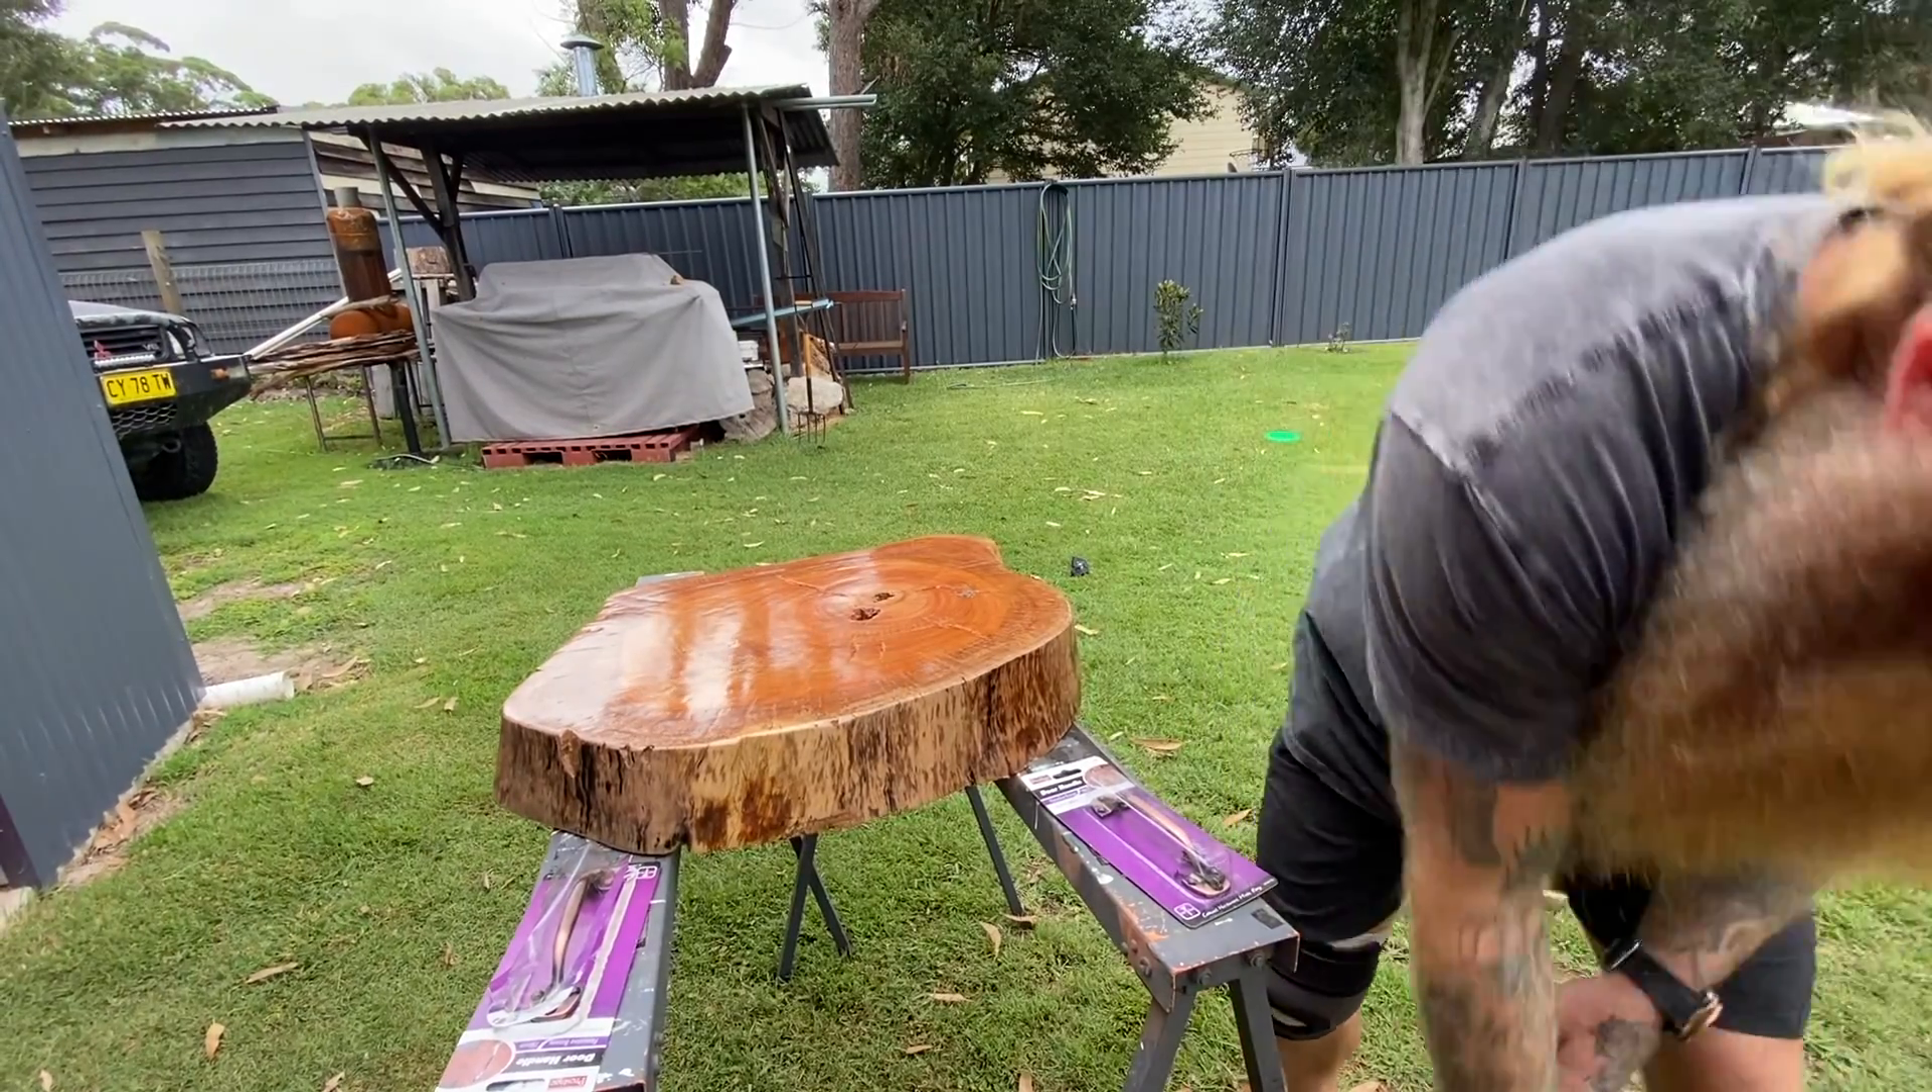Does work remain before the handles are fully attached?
Yes.